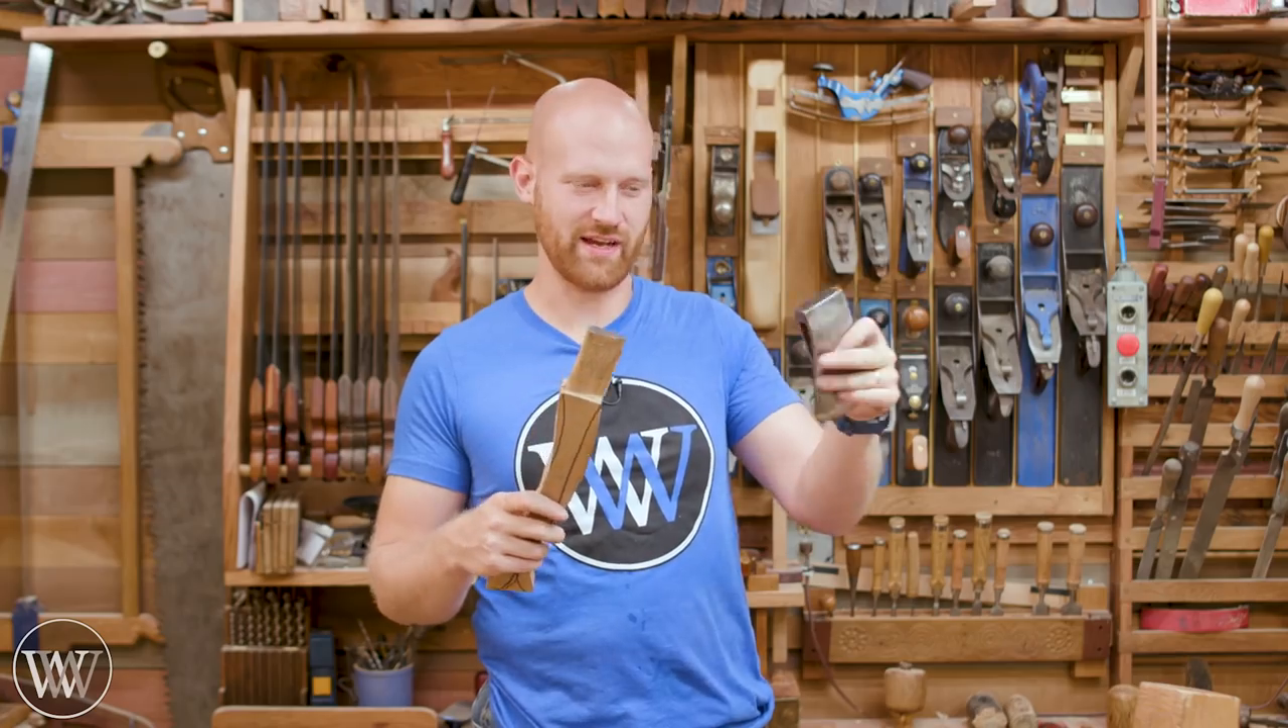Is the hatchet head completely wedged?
No.